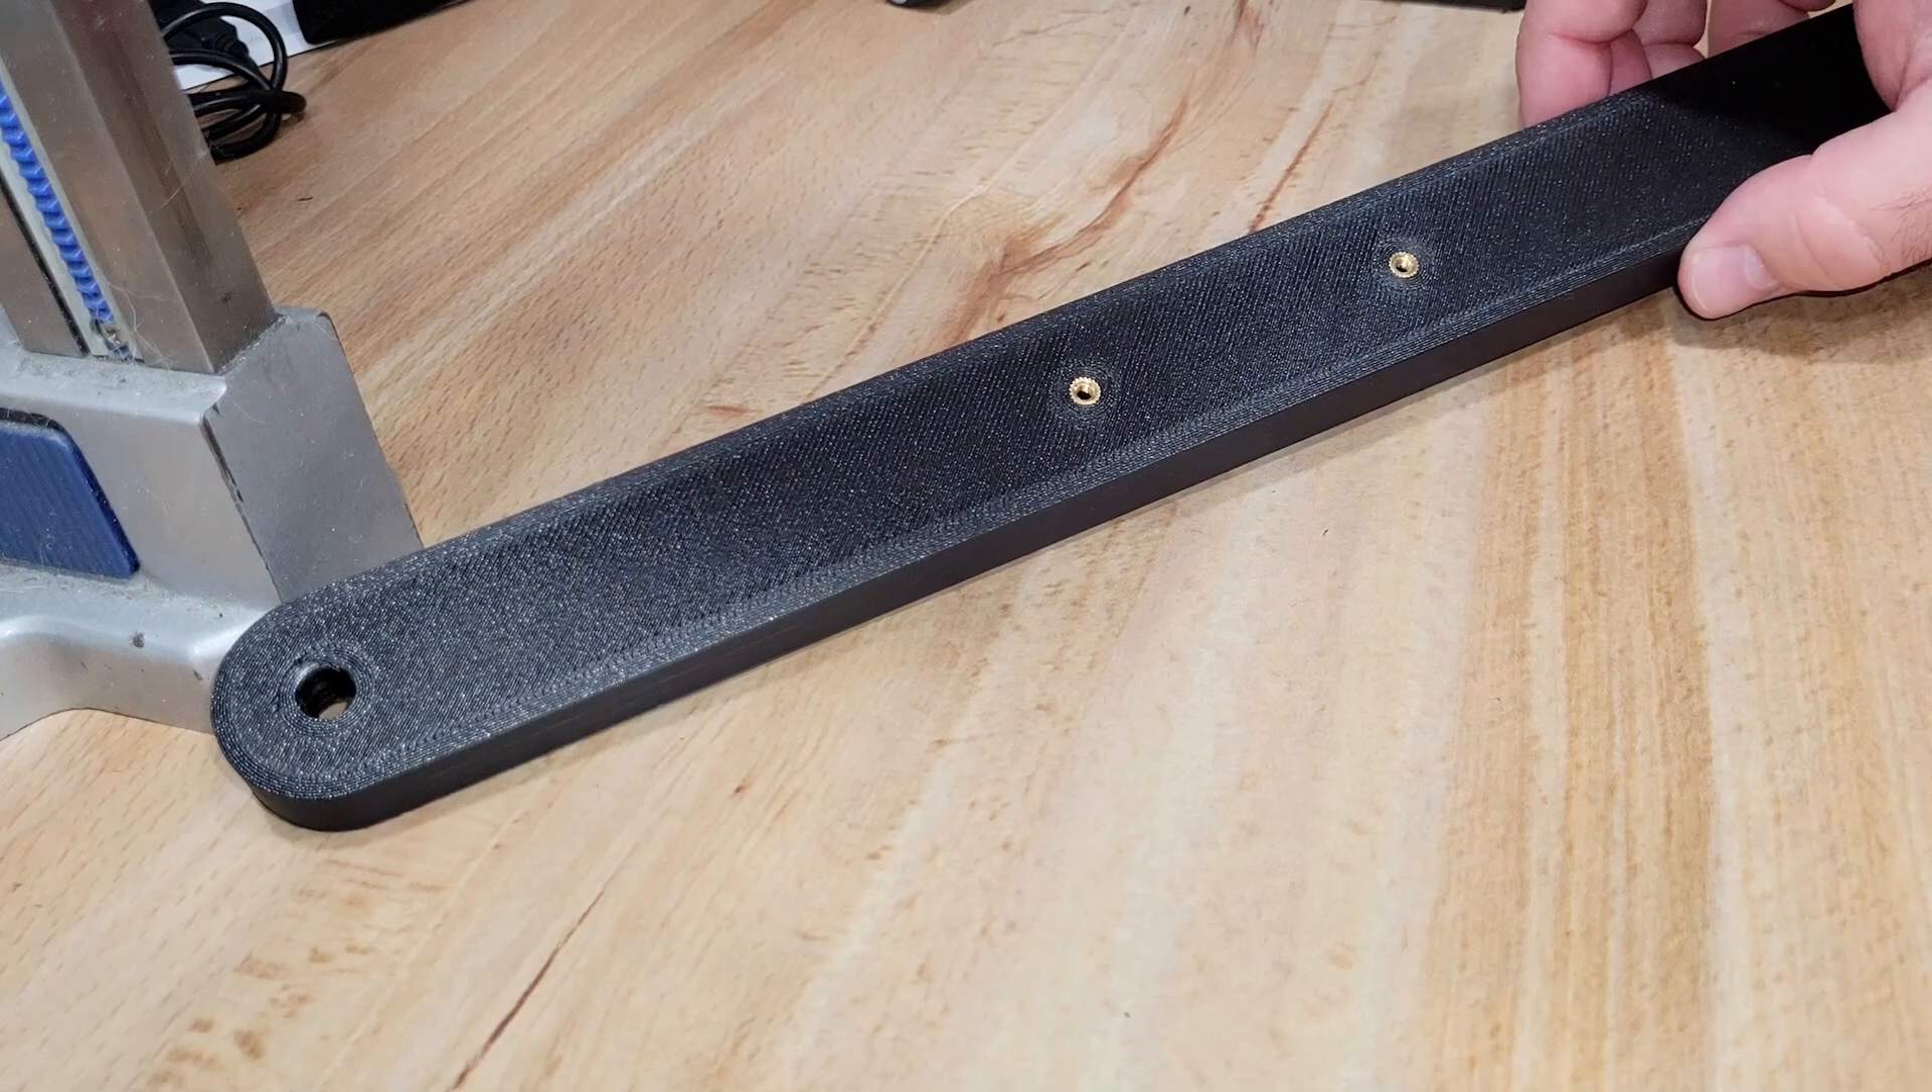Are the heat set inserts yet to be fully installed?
No.